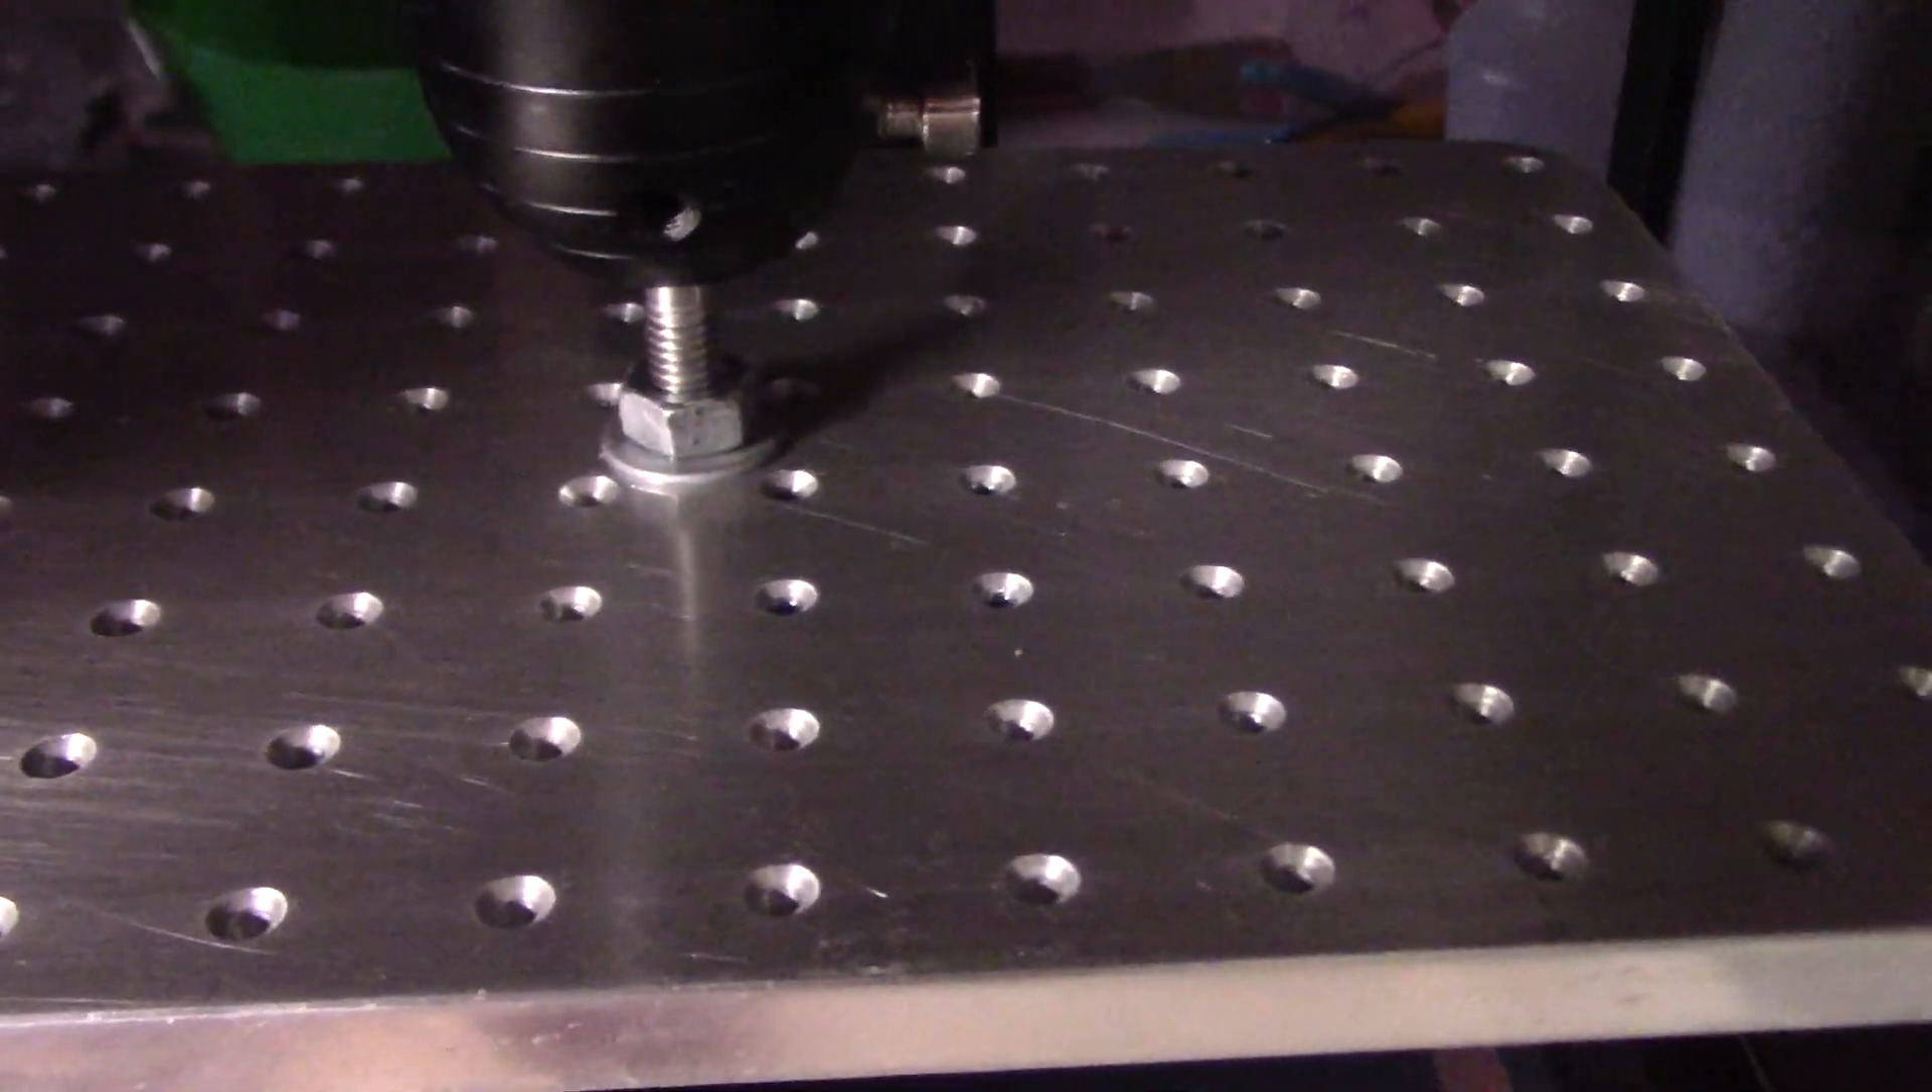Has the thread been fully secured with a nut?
Yes.